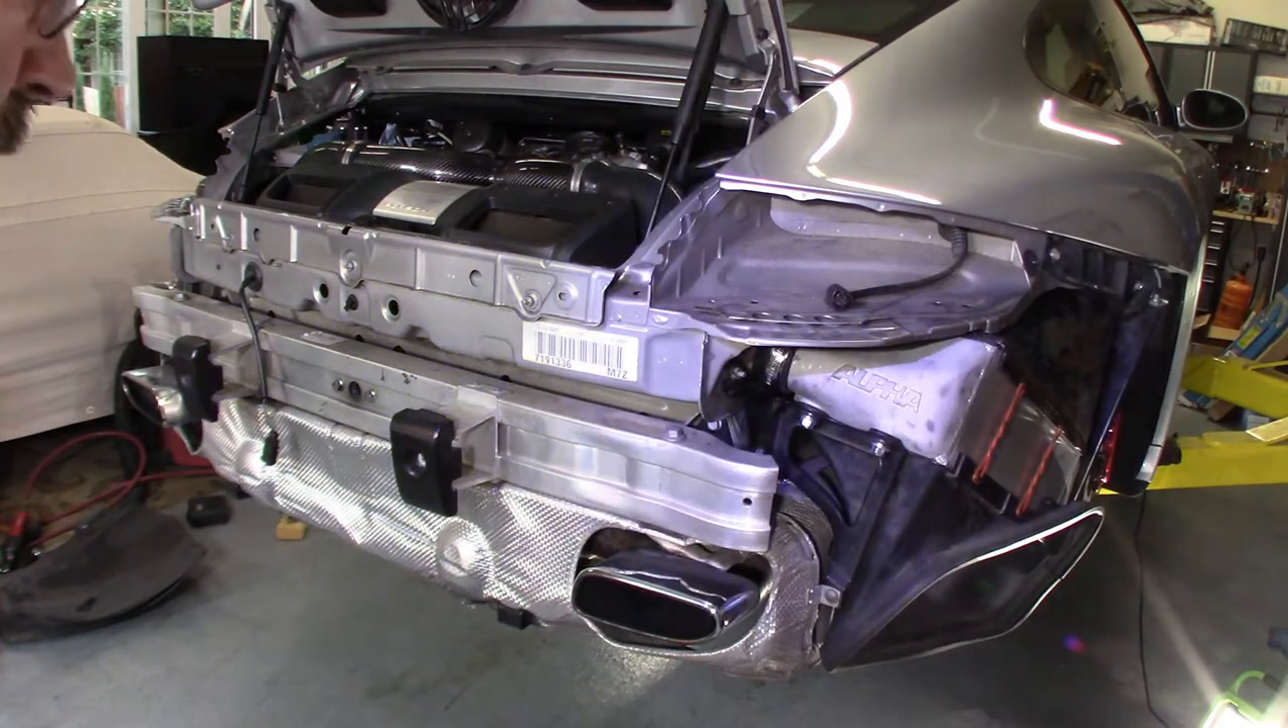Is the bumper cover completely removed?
Yes.